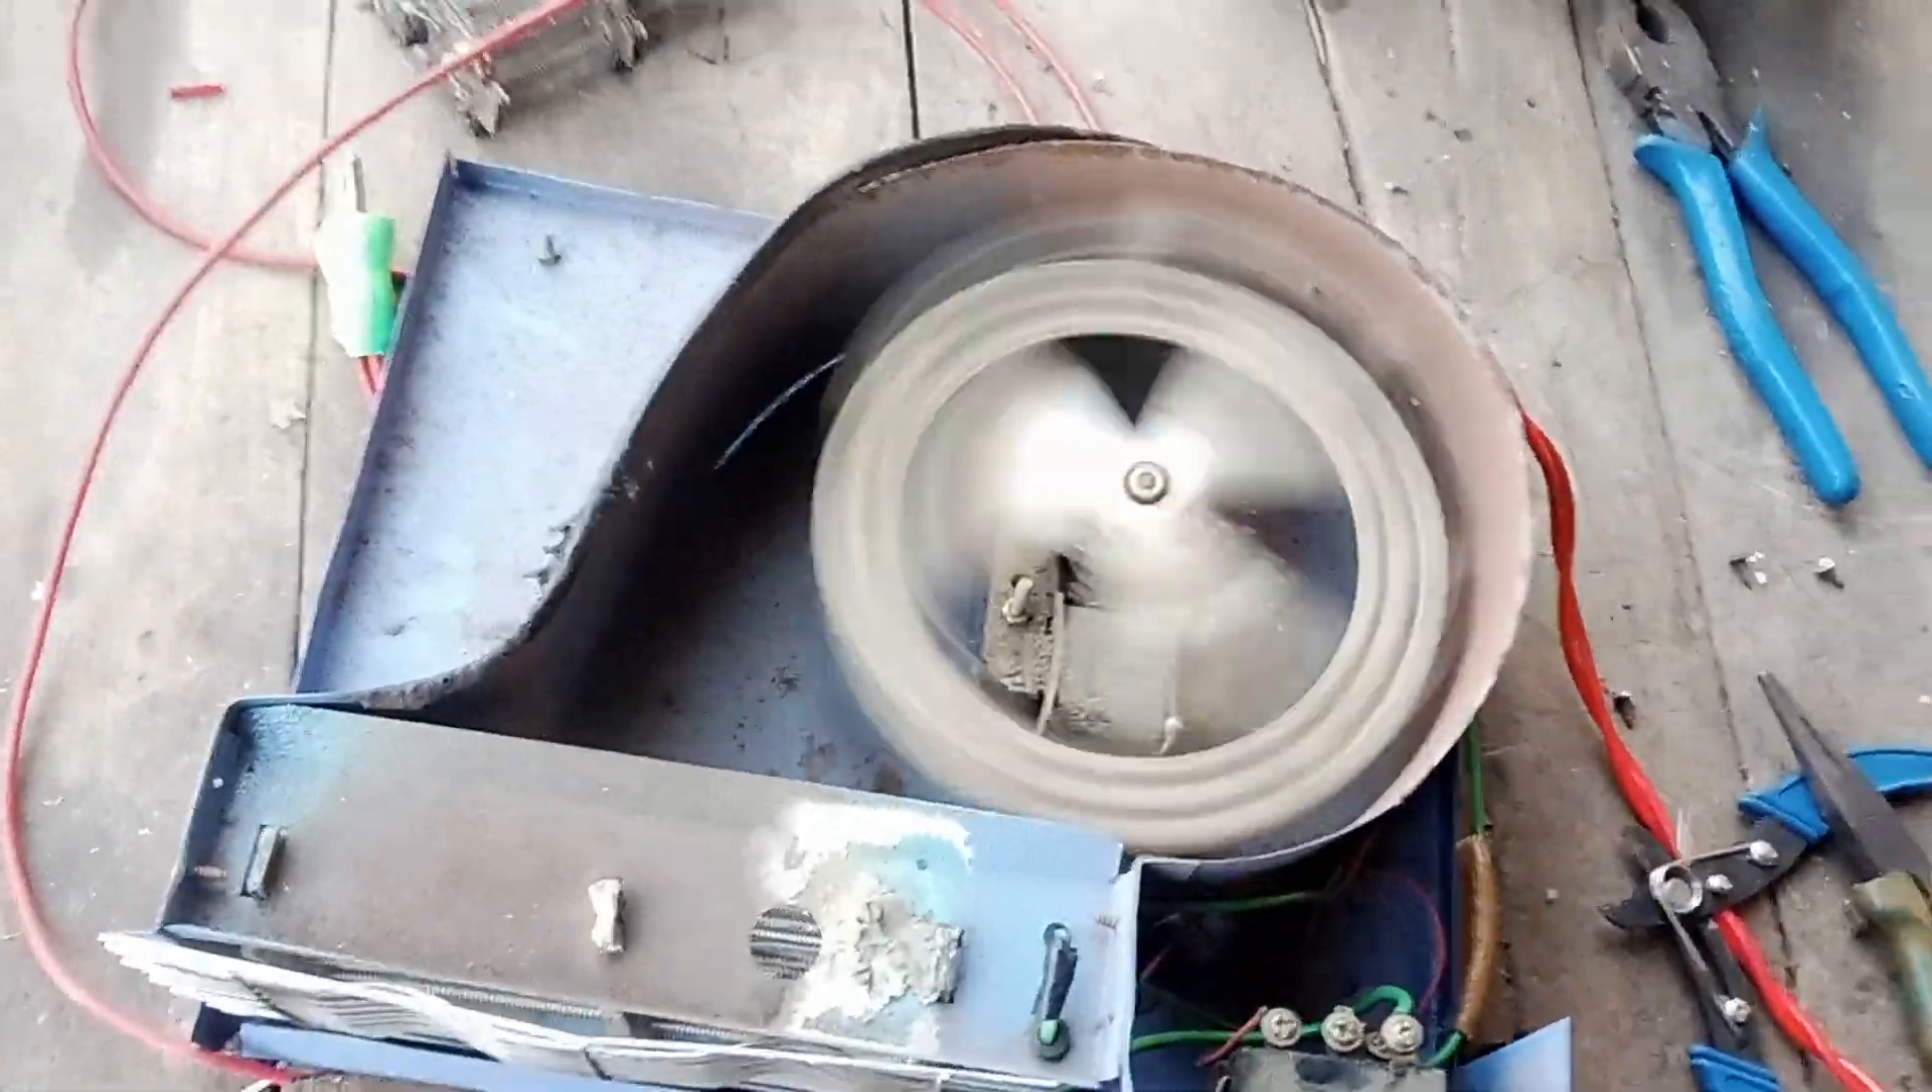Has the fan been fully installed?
Yes.